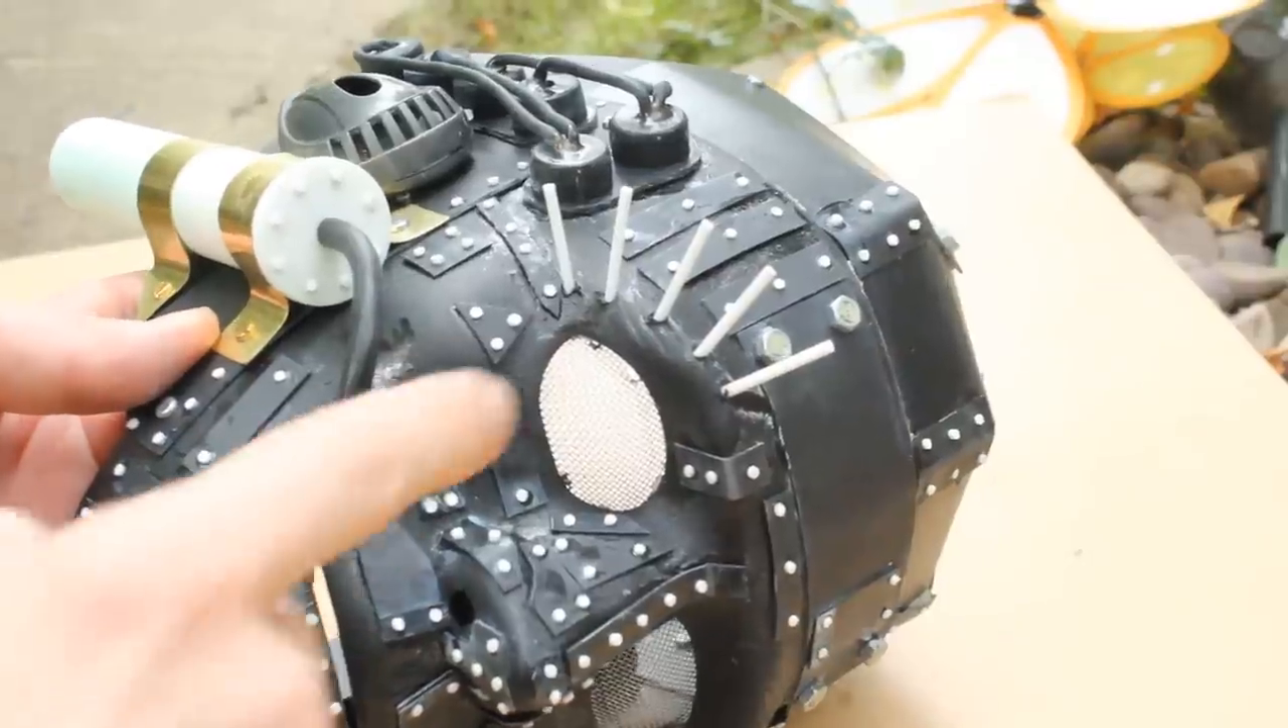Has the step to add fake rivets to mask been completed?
Yes.